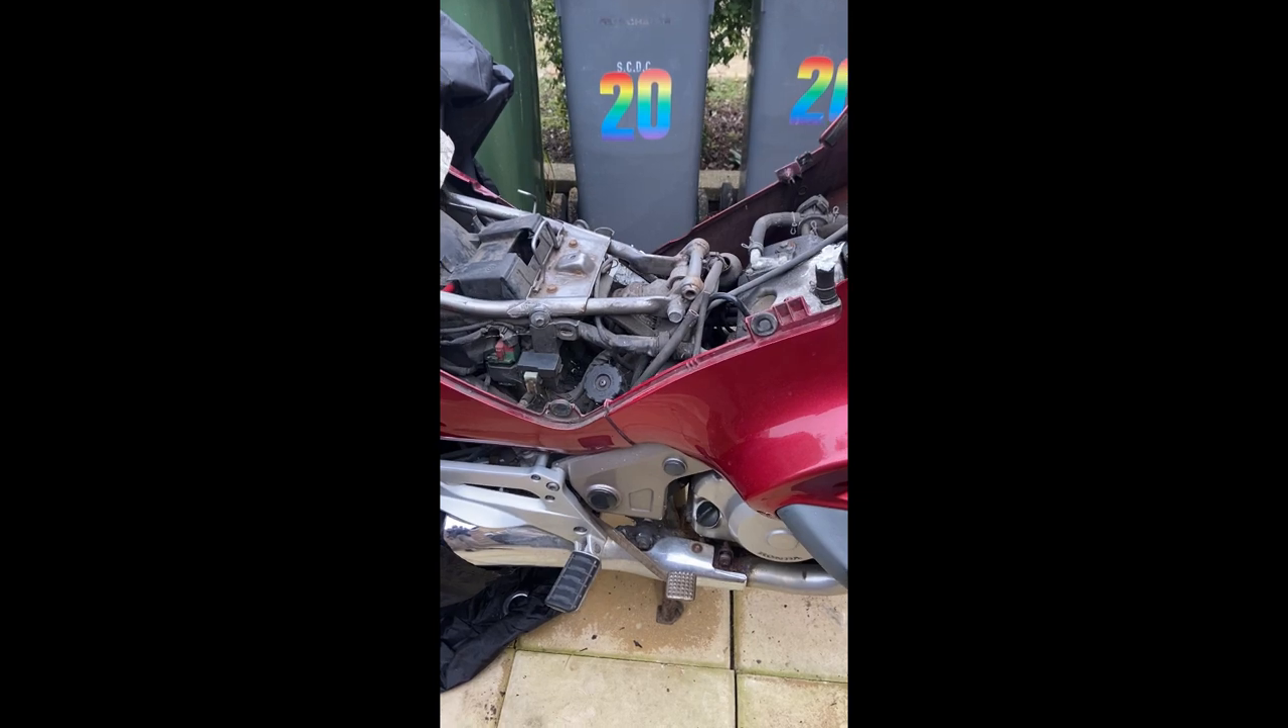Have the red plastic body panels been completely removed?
No.